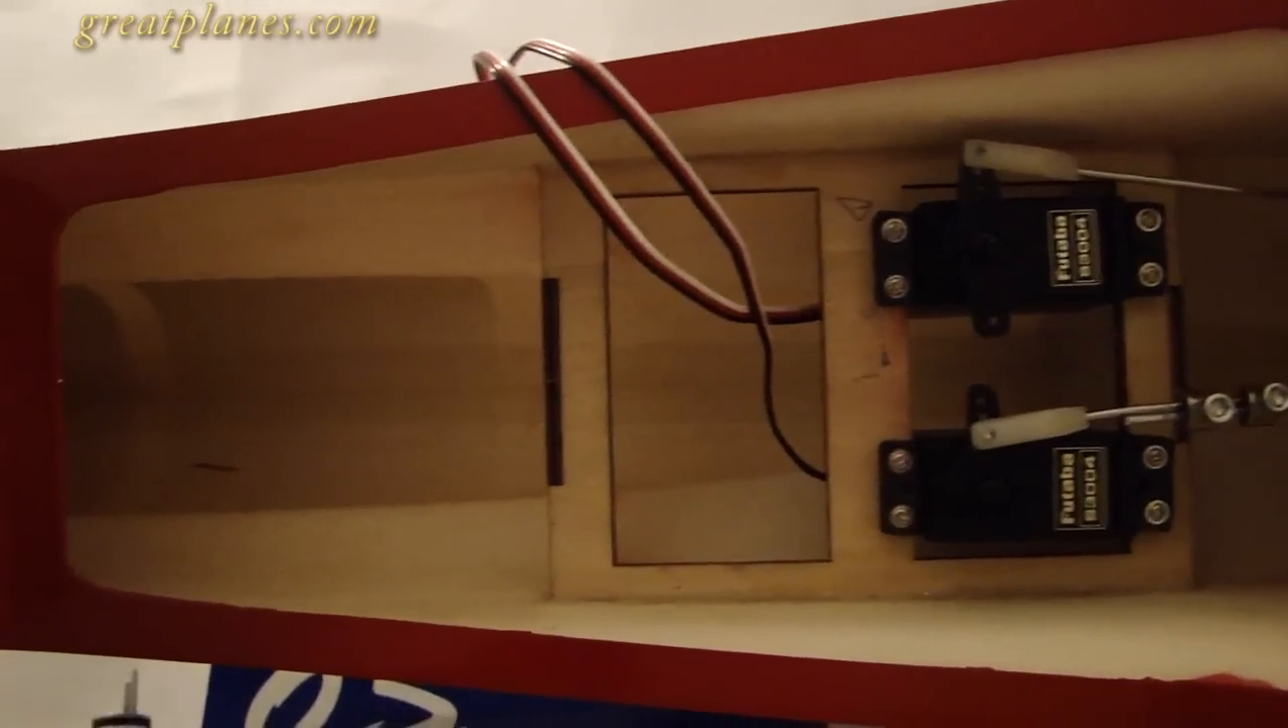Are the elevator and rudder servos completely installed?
Yes.